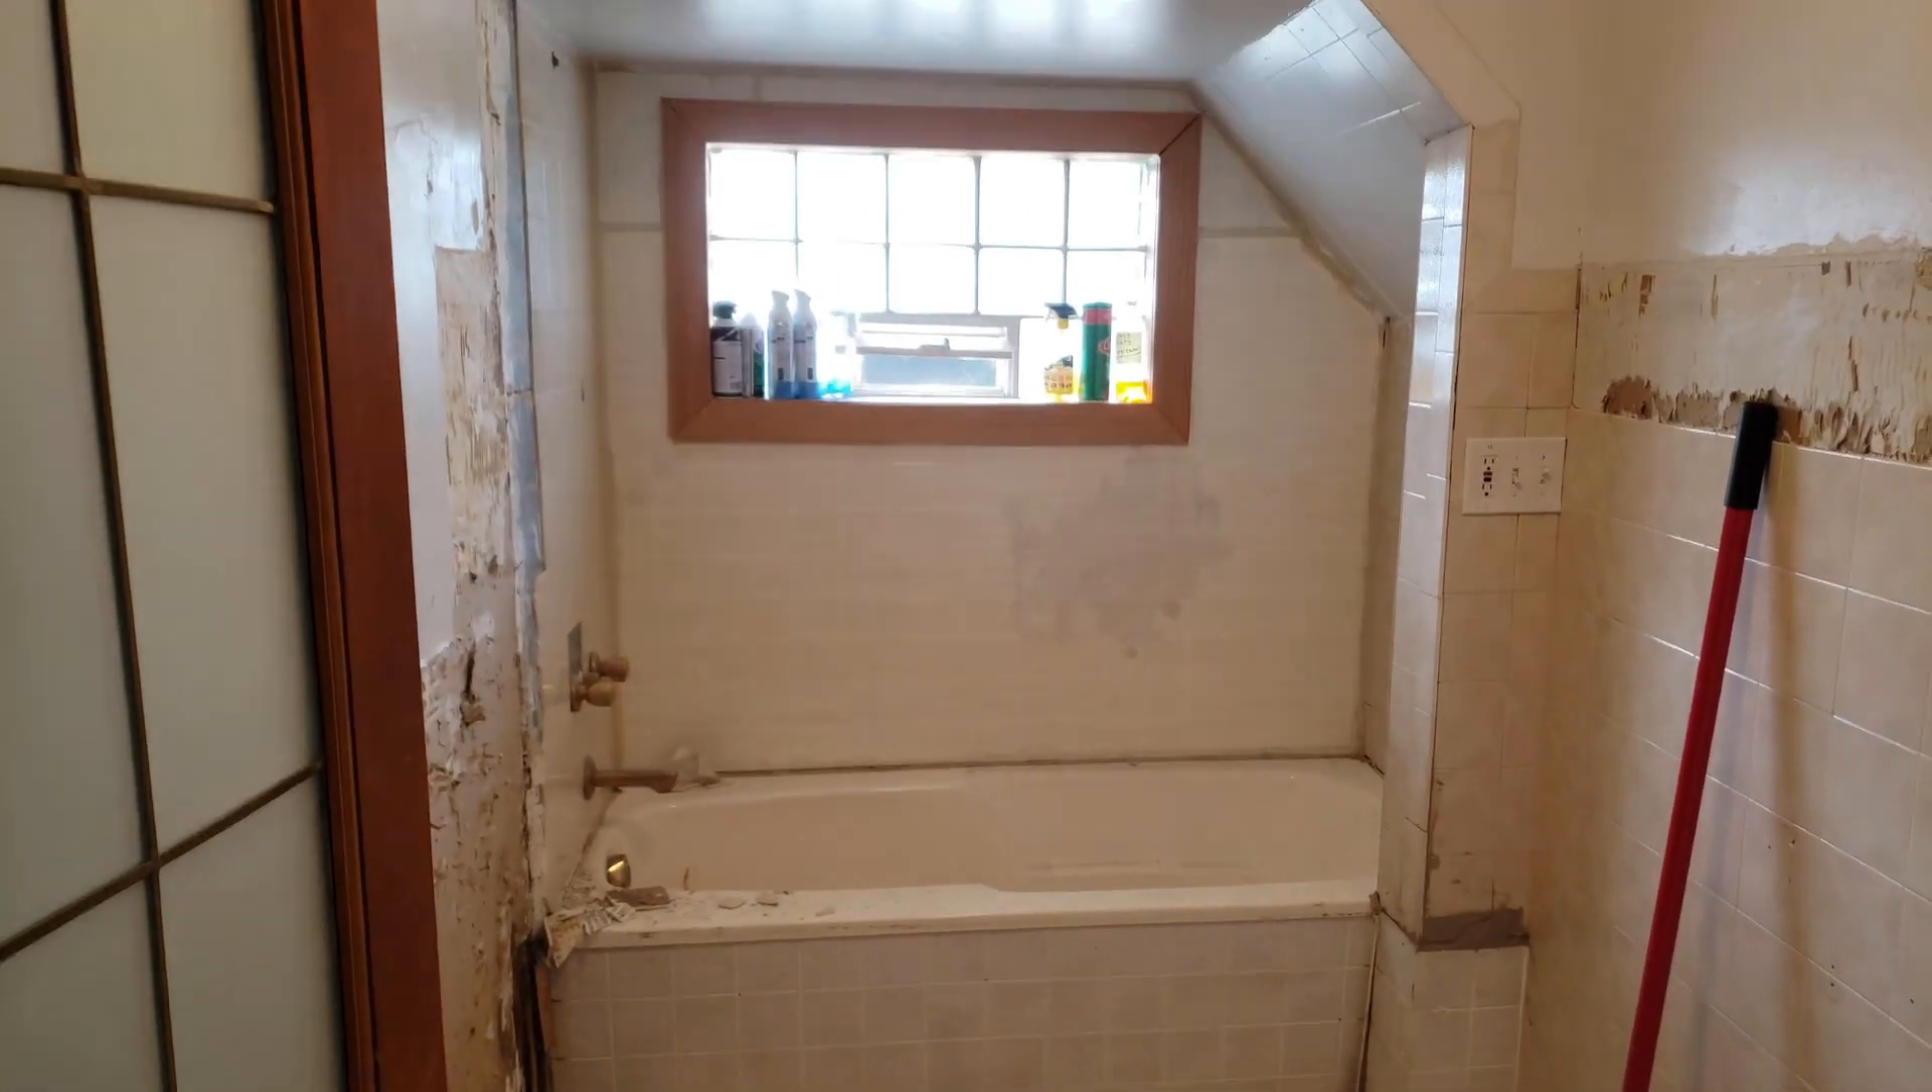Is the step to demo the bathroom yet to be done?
Yes.